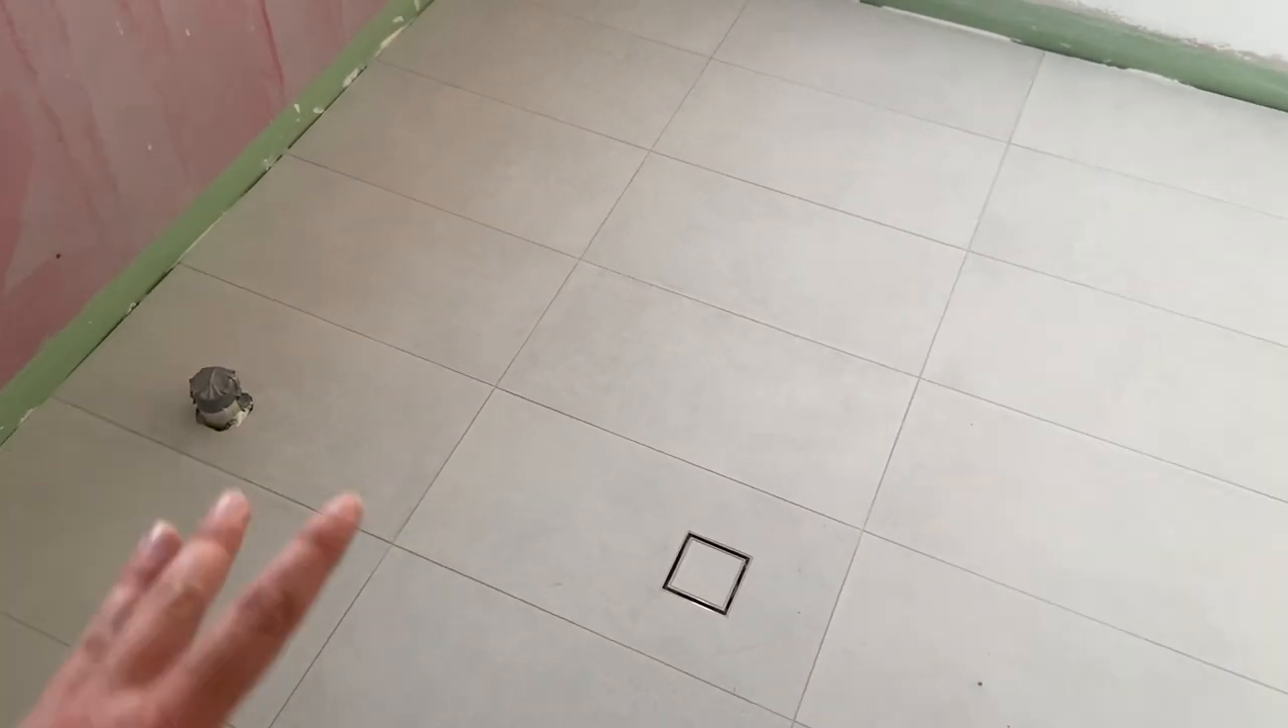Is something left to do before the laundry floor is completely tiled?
No.